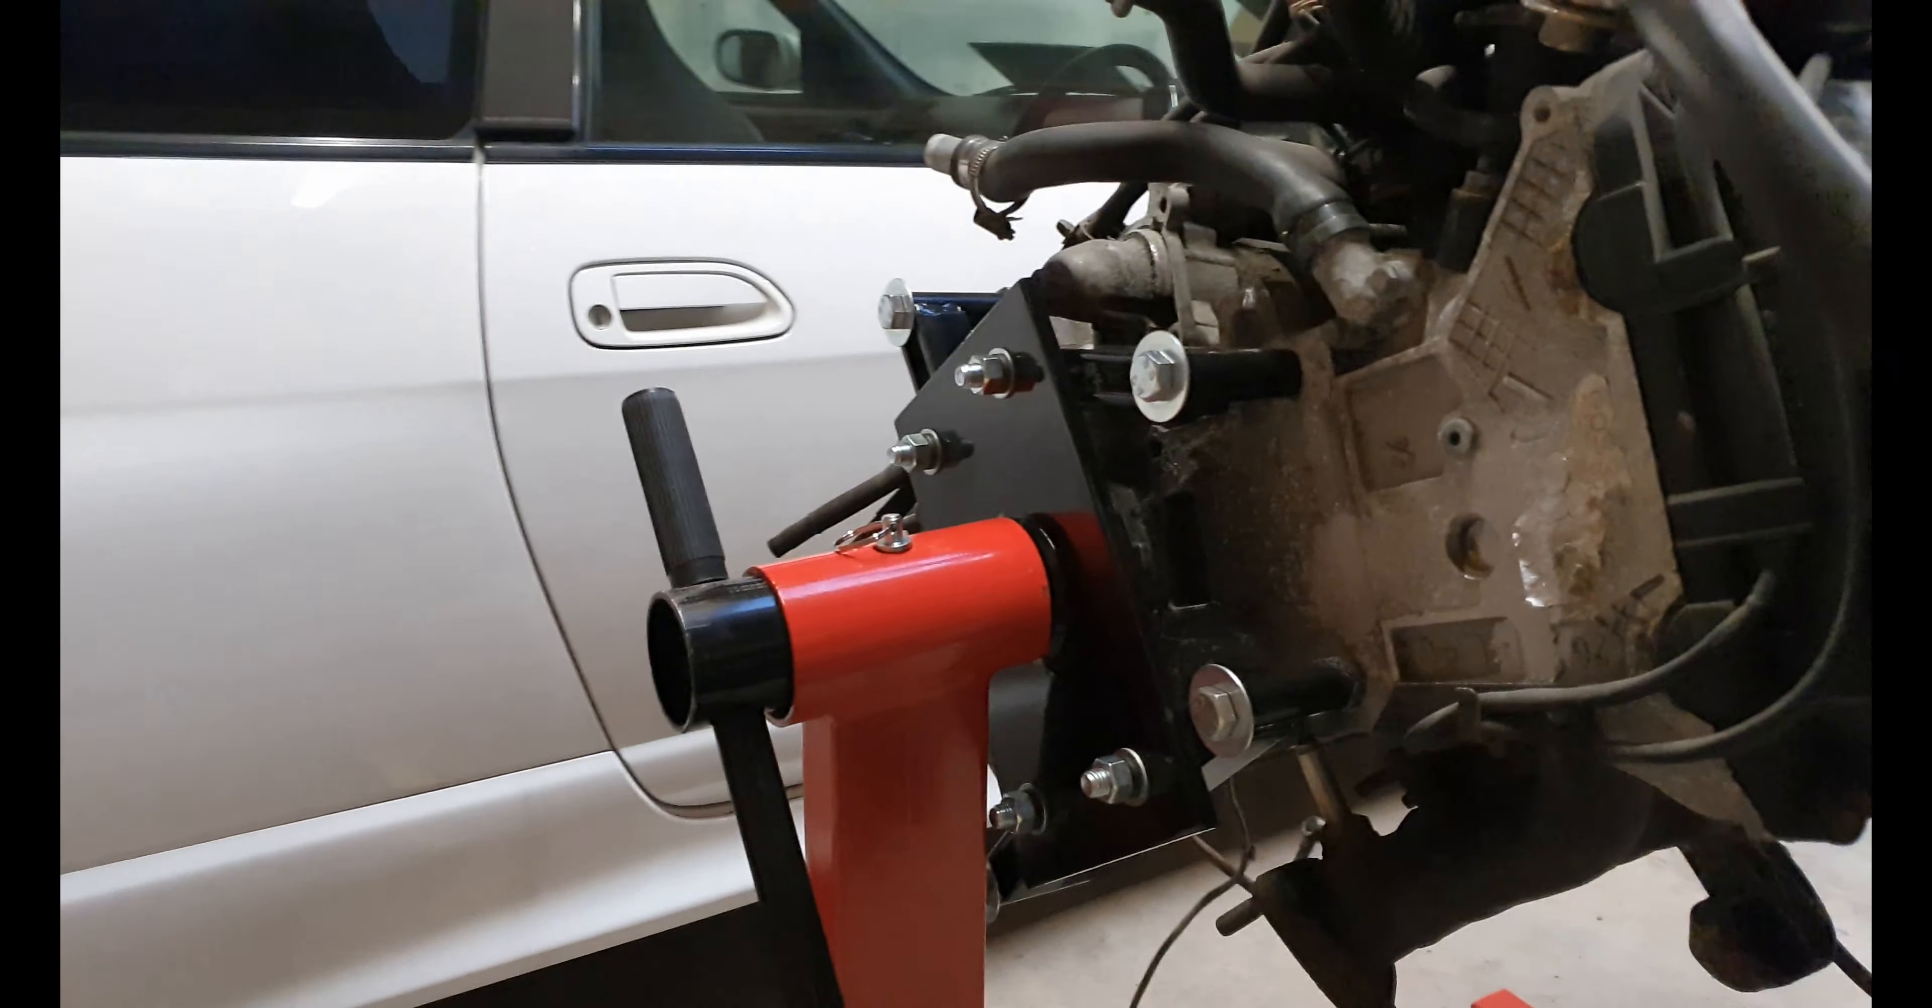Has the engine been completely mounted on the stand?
Yes.